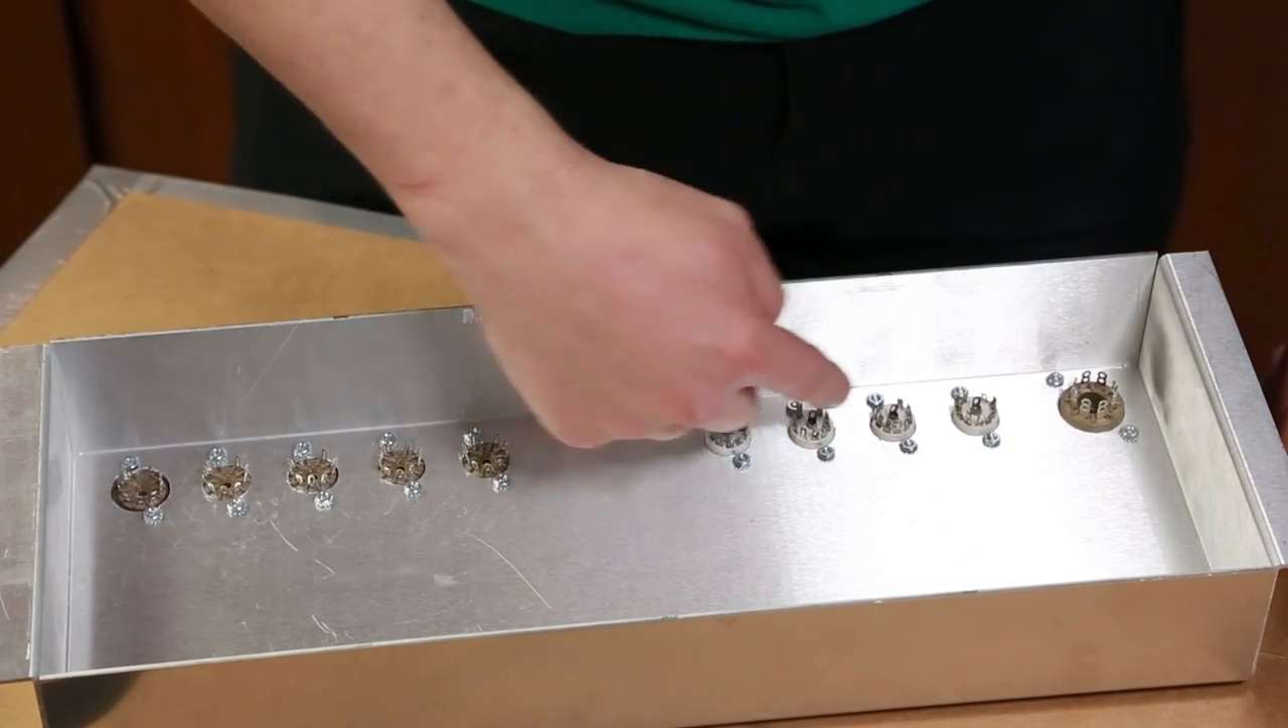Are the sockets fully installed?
Yes.